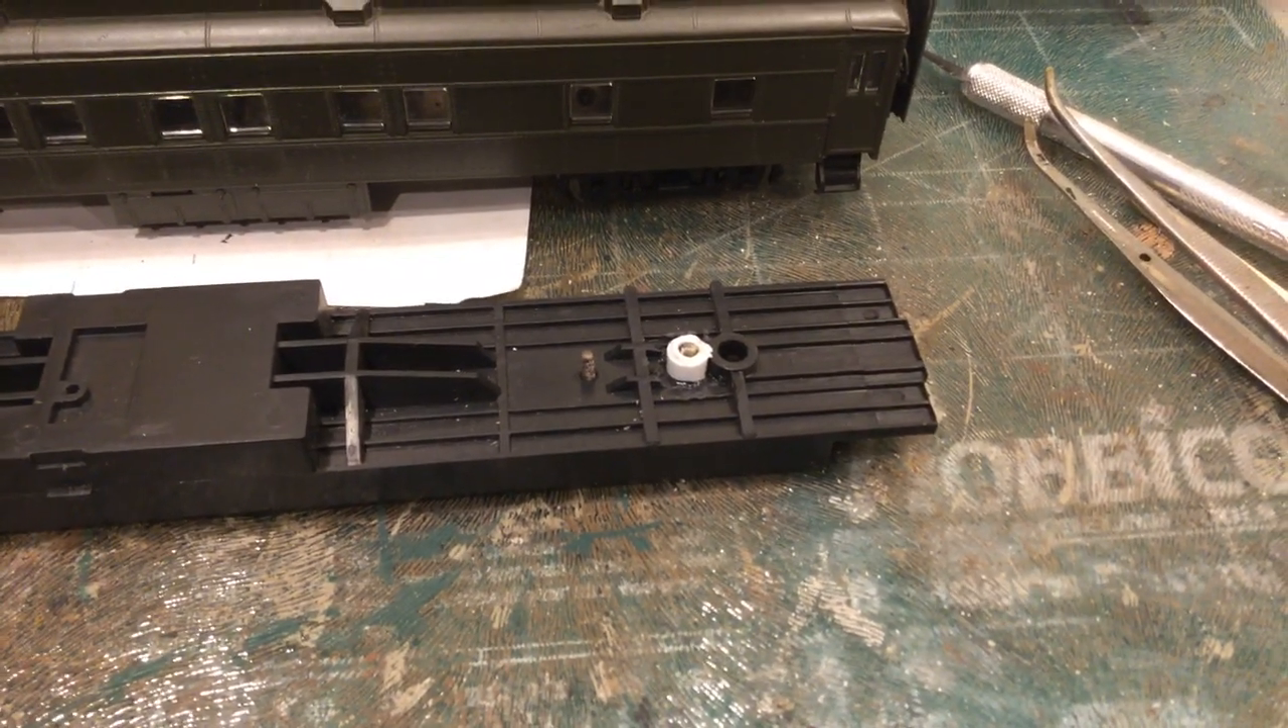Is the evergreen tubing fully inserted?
Yes.